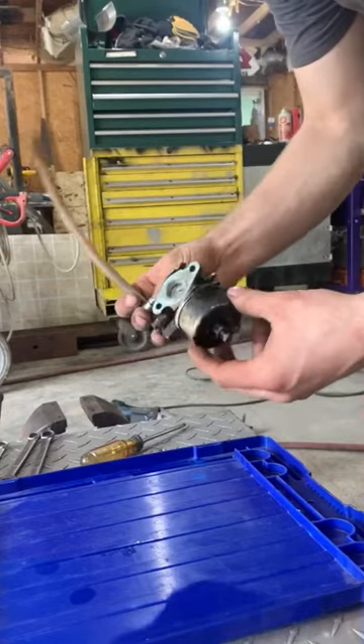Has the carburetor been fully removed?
Yes.